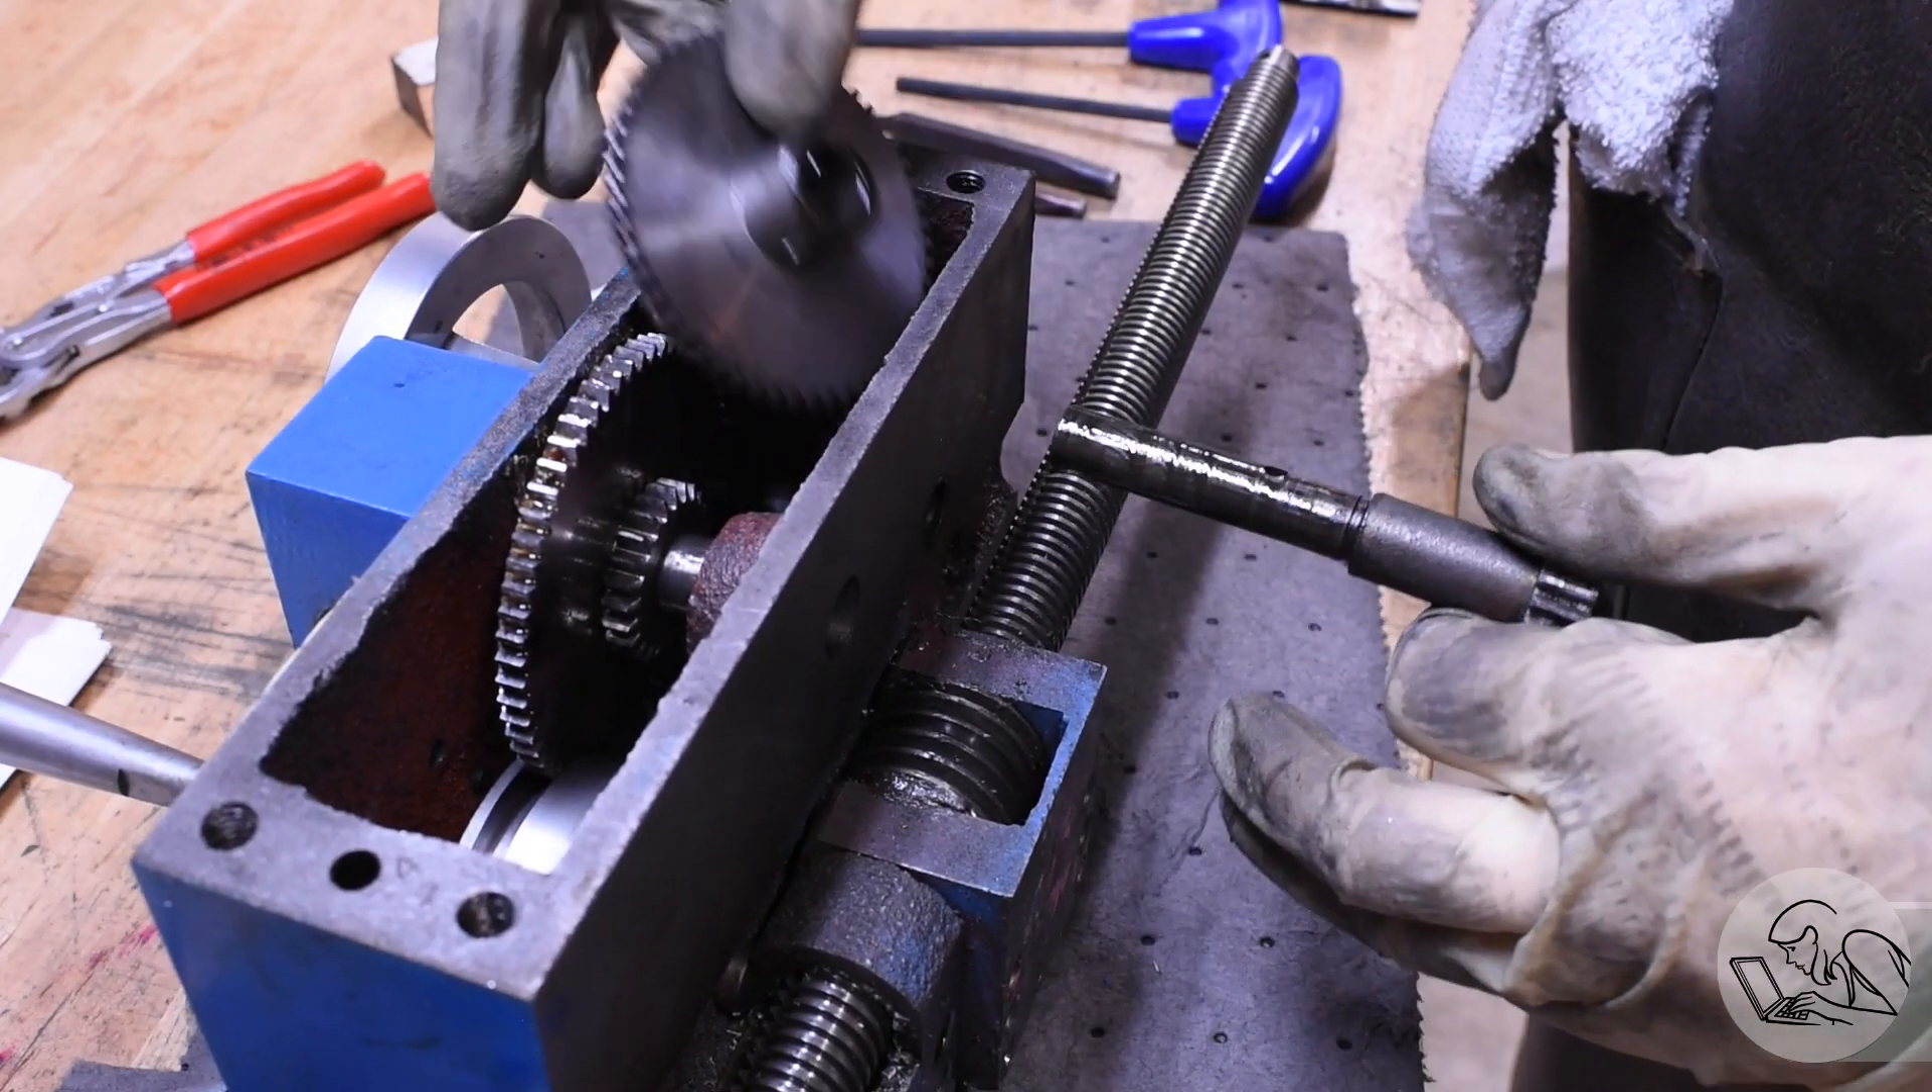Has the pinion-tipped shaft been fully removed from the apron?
Yes.